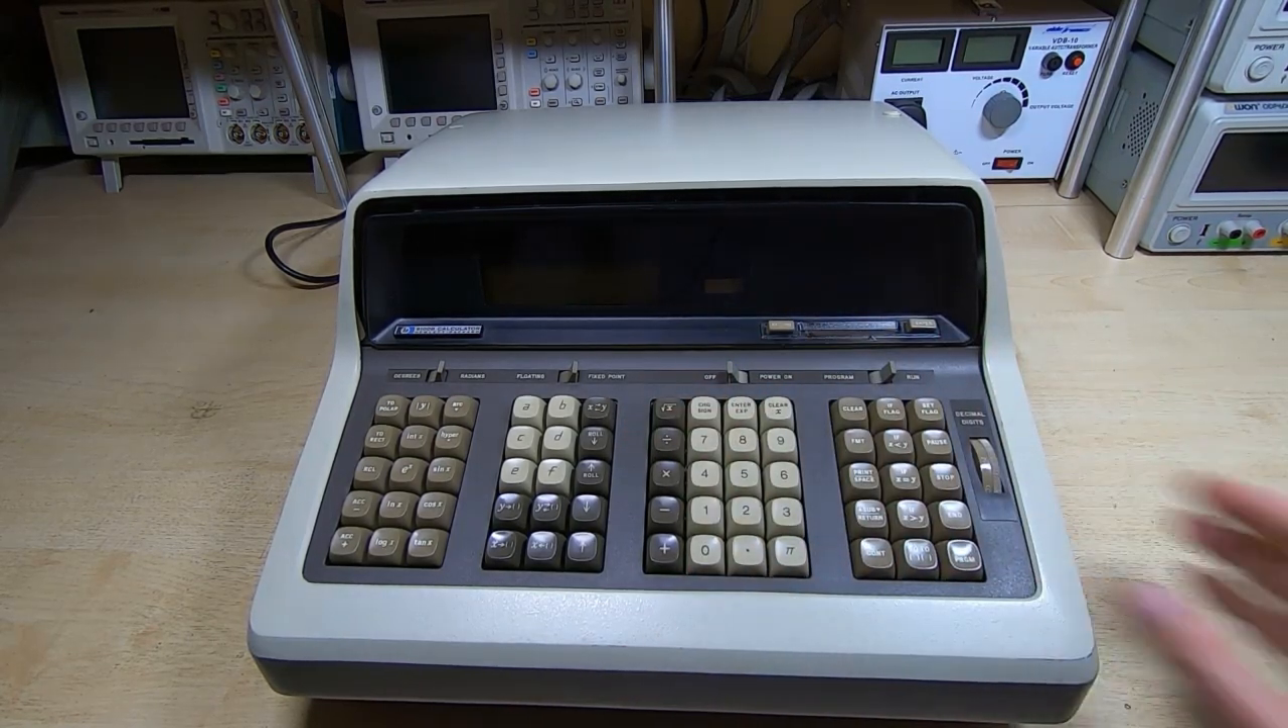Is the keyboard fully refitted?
Yes.